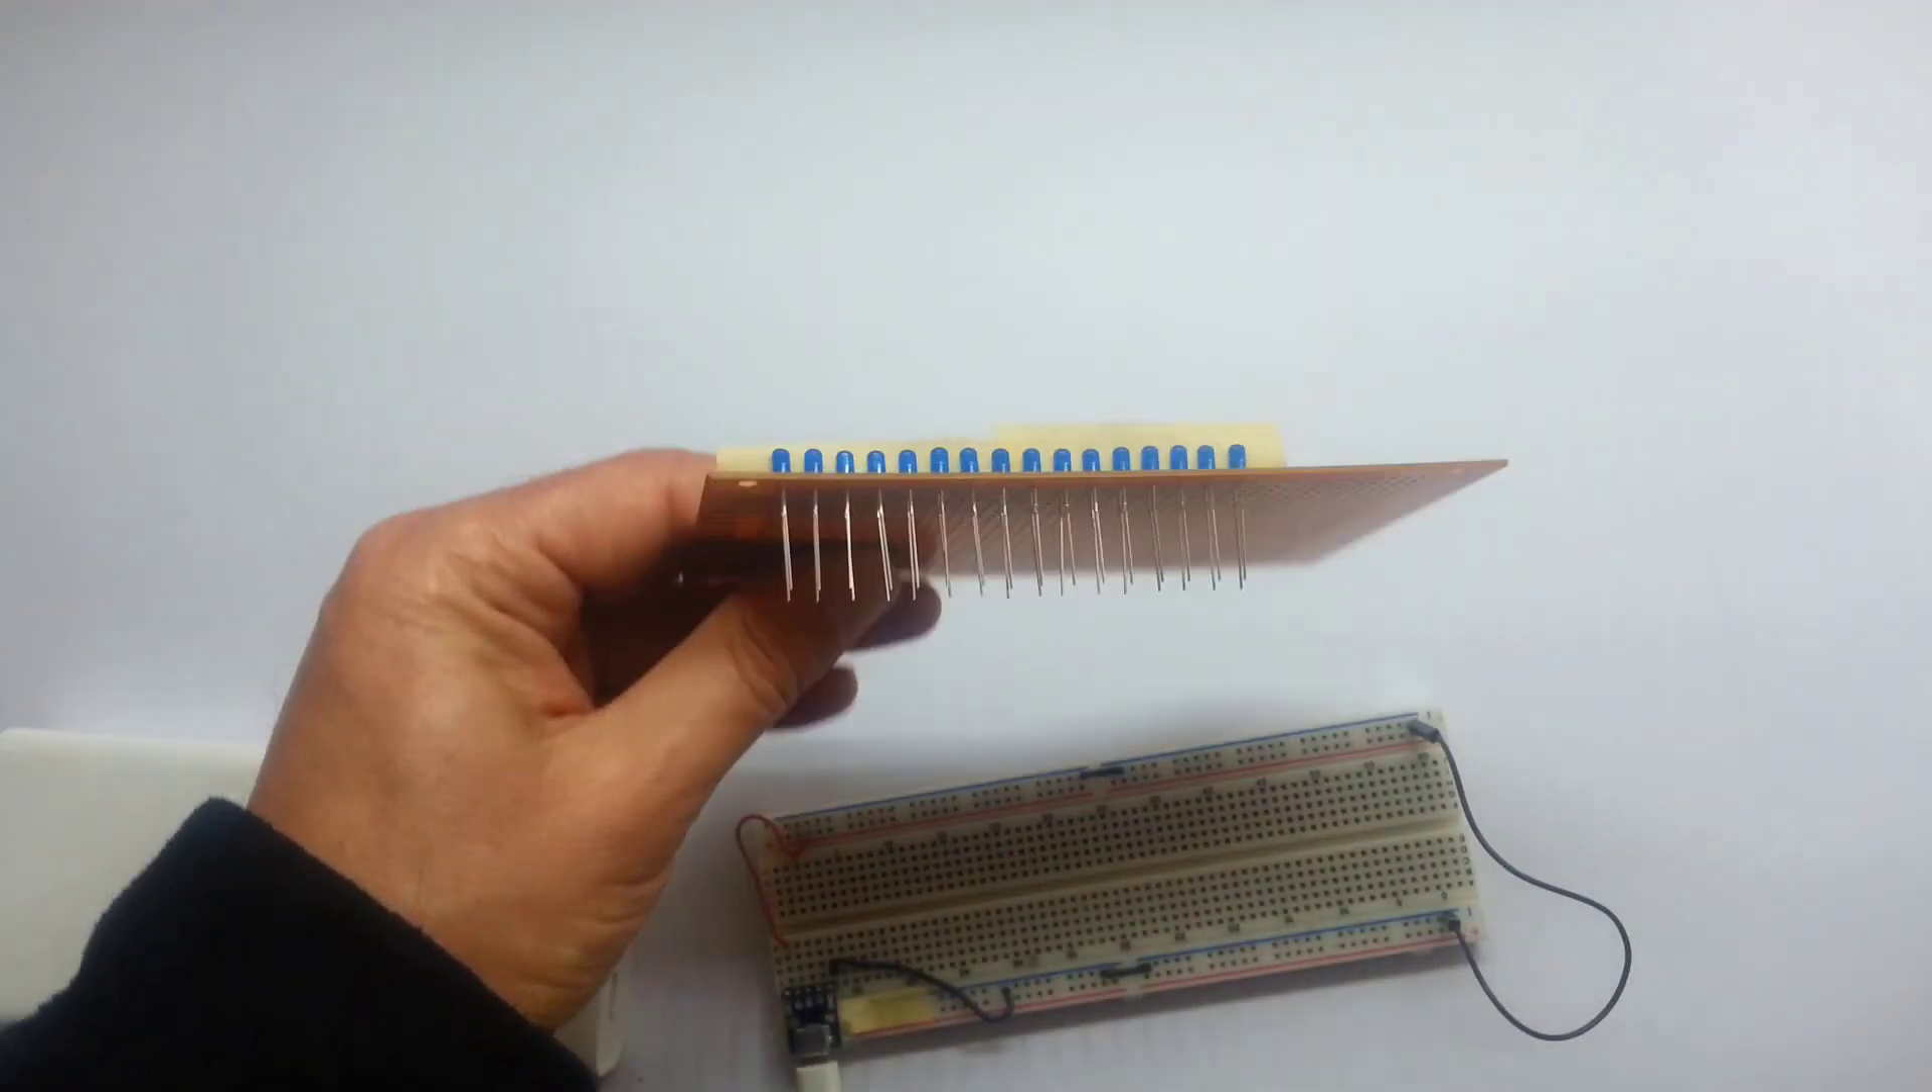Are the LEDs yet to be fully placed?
No.